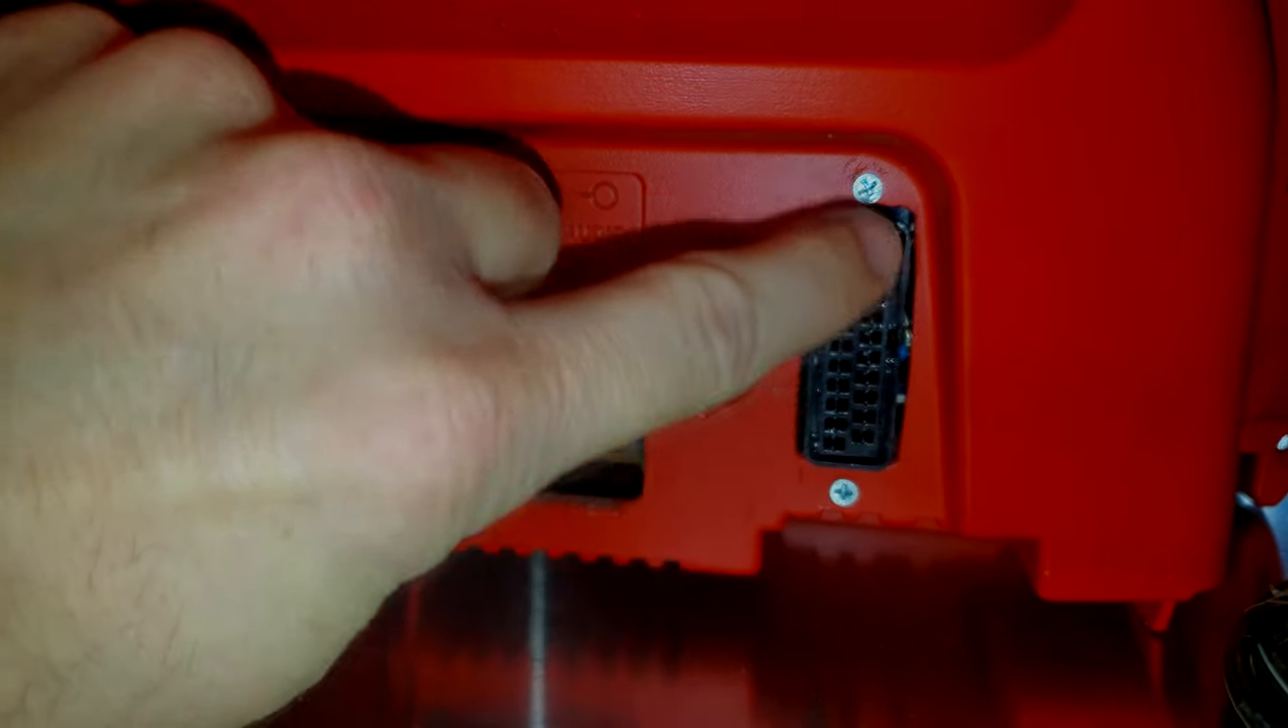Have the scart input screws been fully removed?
No.